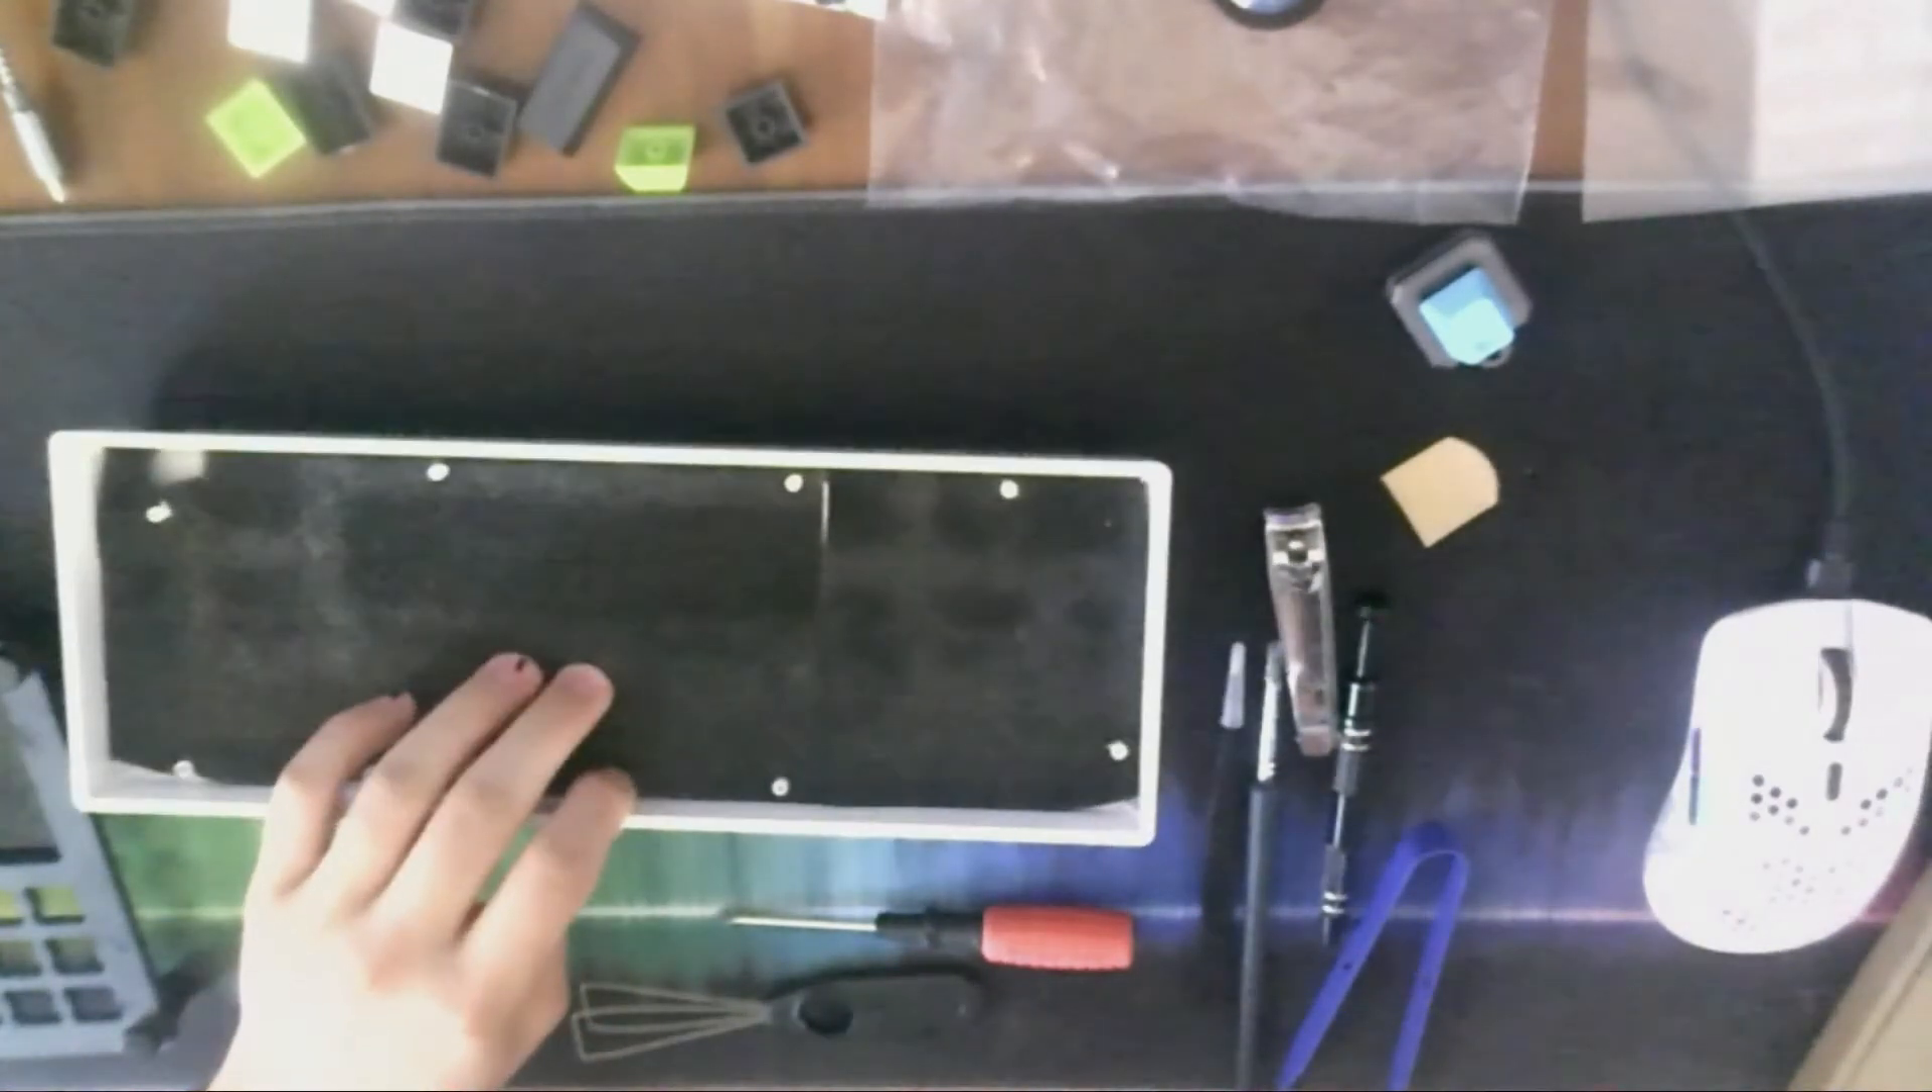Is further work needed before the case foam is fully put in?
No.